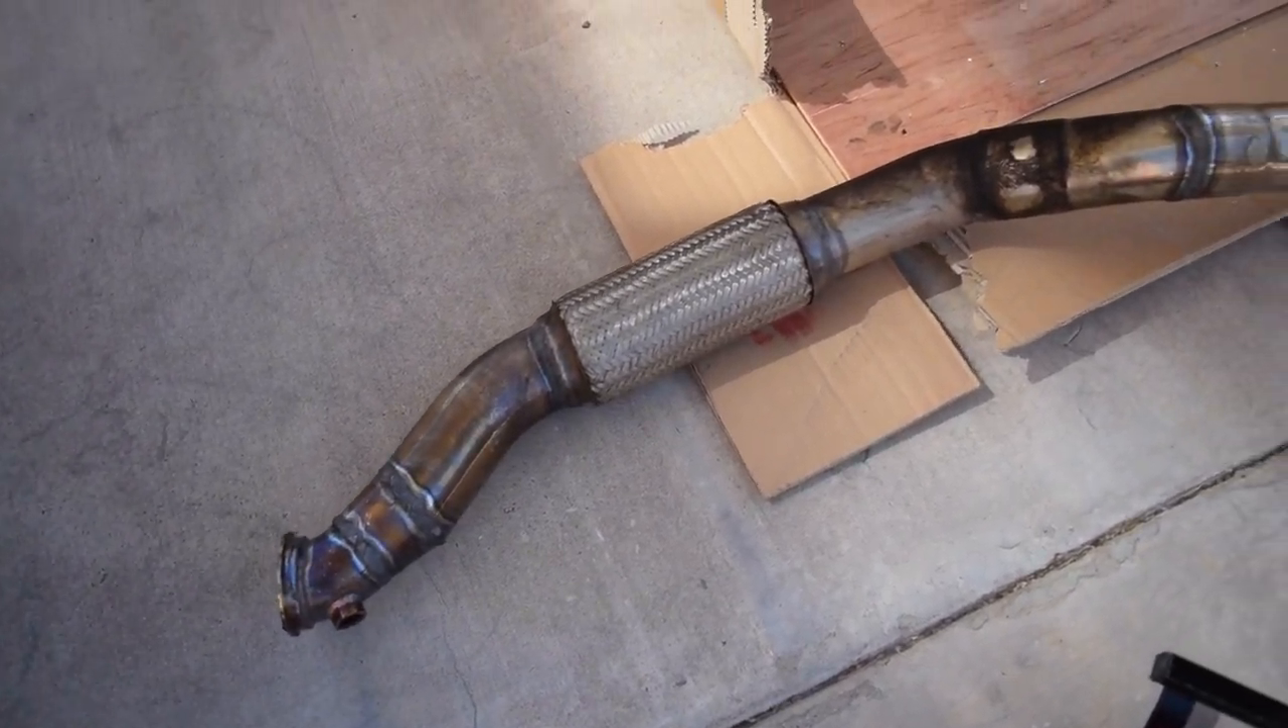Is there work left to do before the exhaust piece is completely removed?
No.